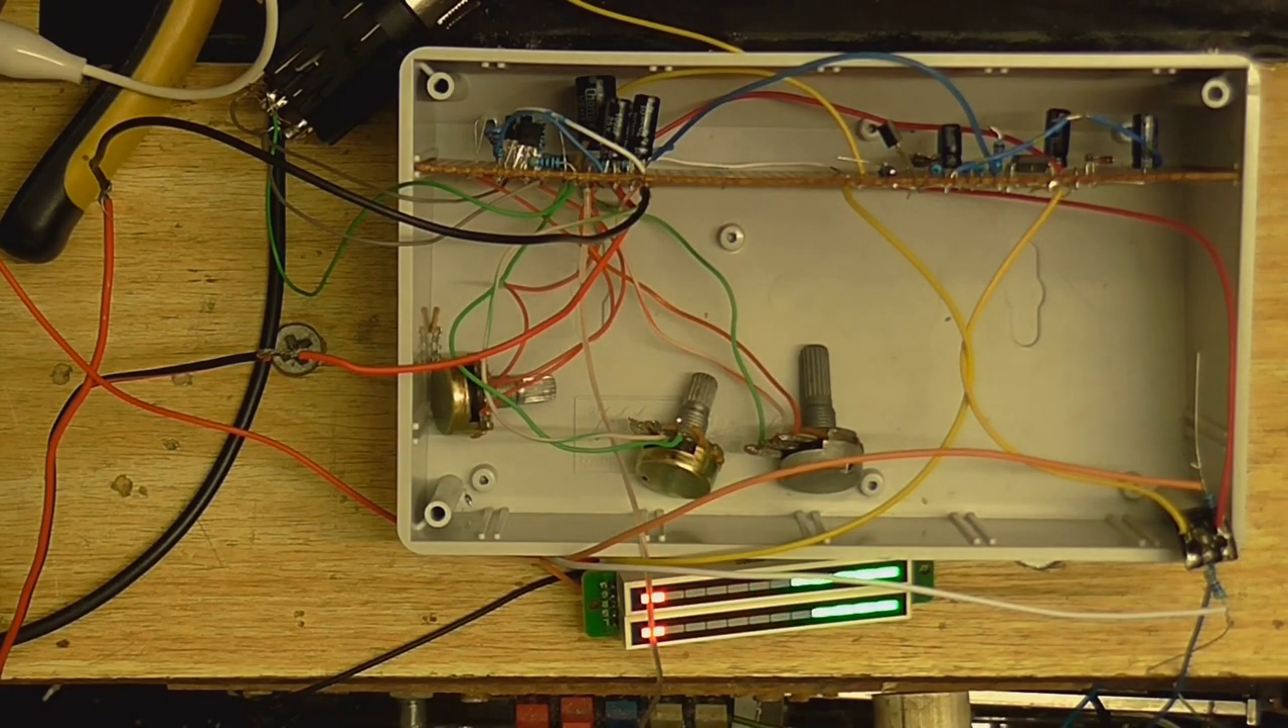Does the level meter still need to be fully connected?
No.